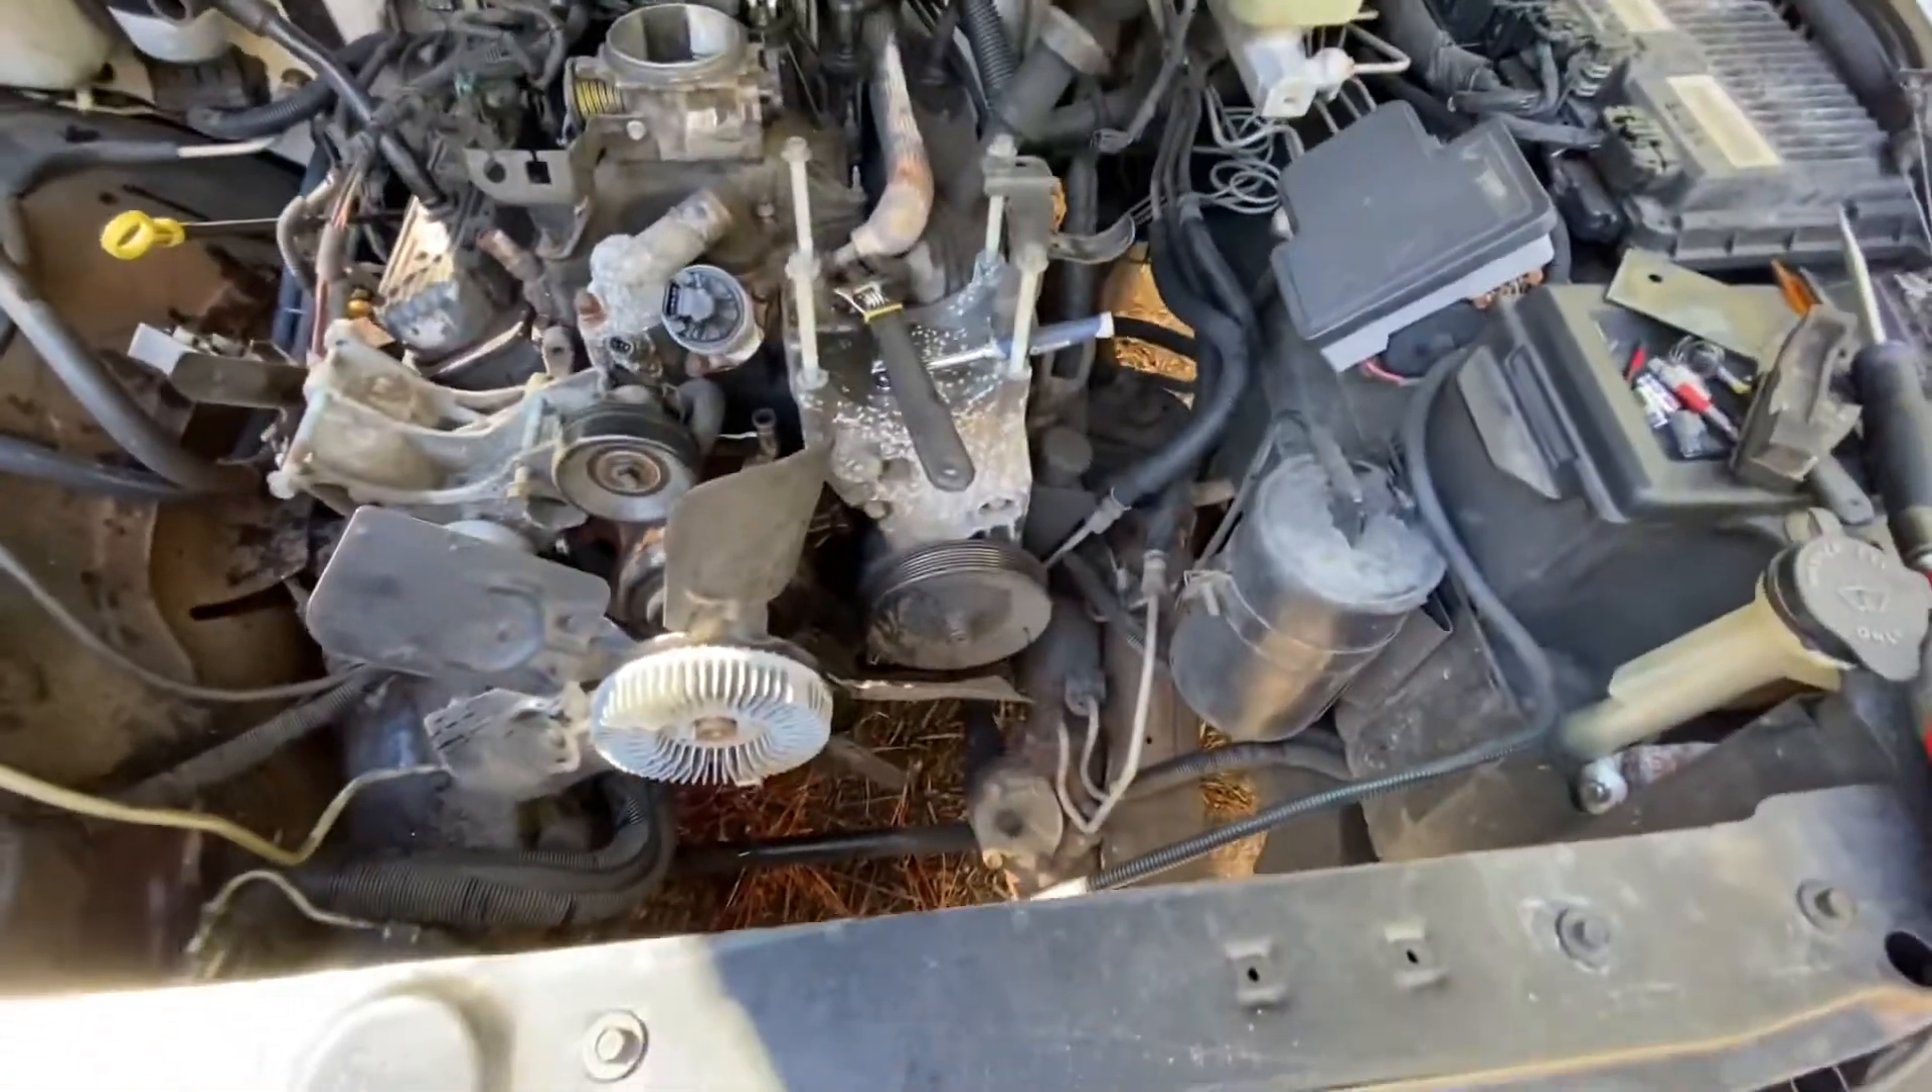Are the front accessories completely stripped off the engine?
No.